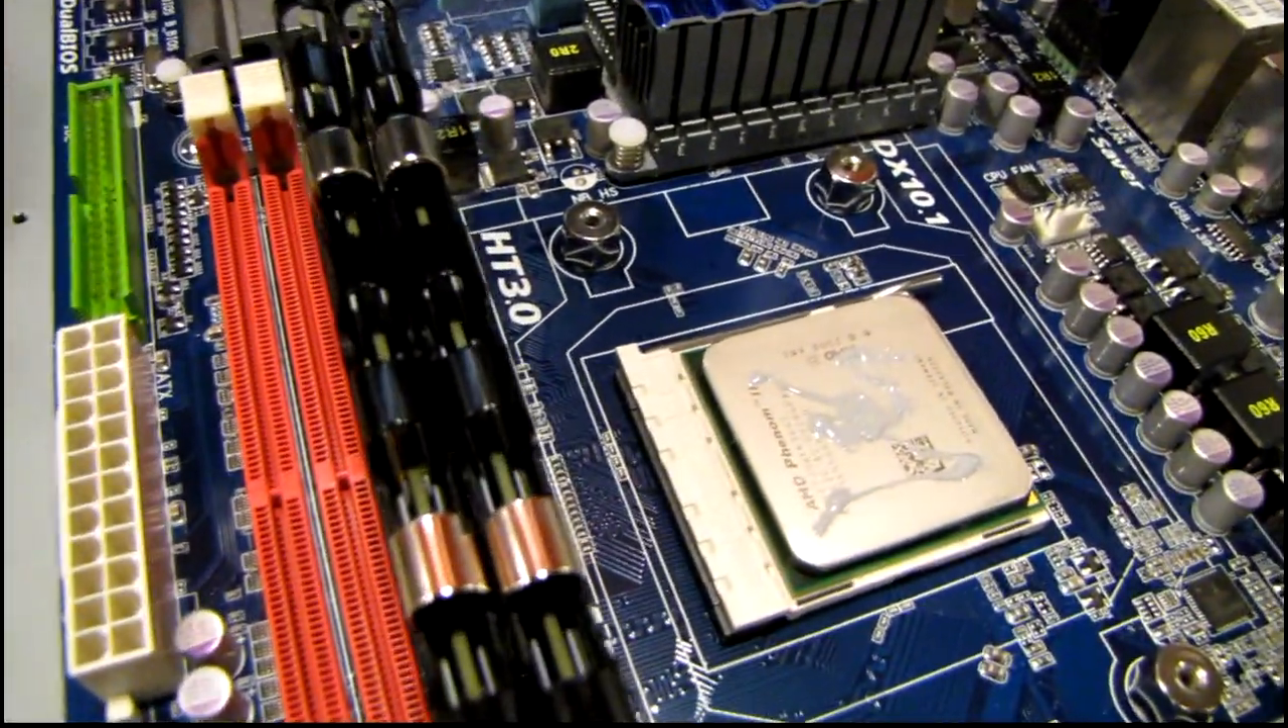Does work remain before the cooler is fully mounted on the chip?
Yes.